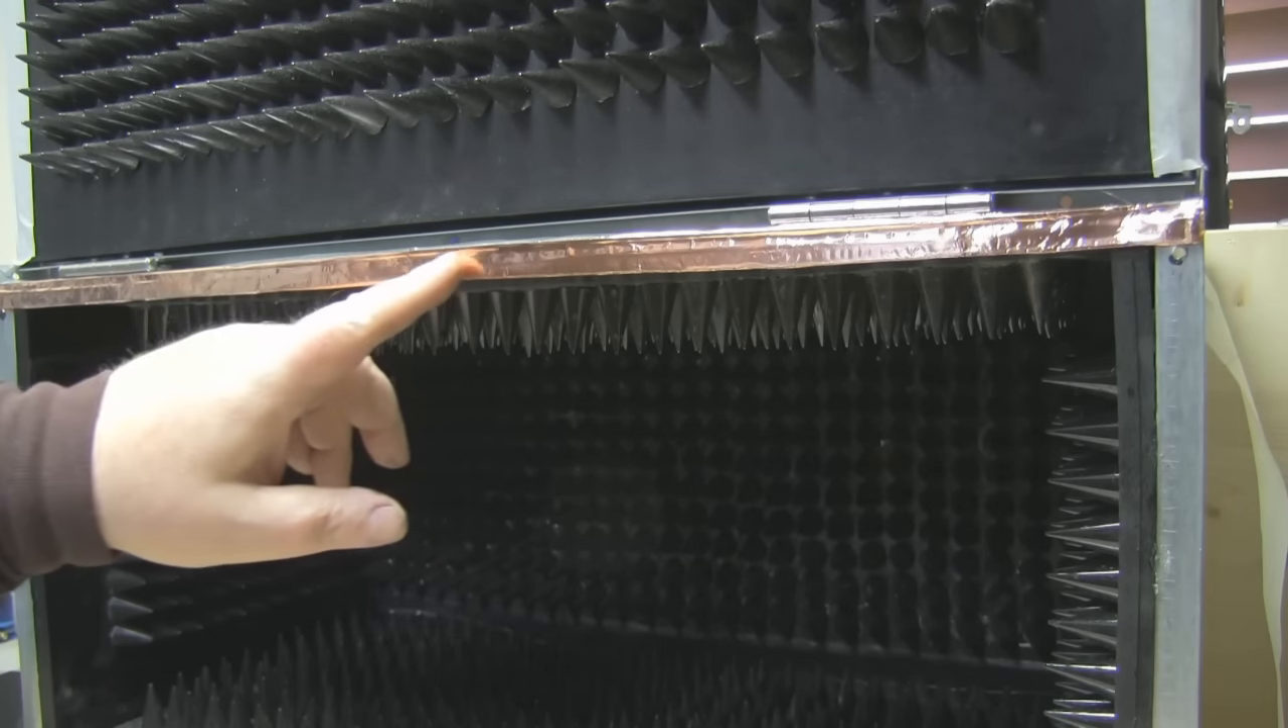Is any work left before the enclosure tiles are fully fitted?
No.